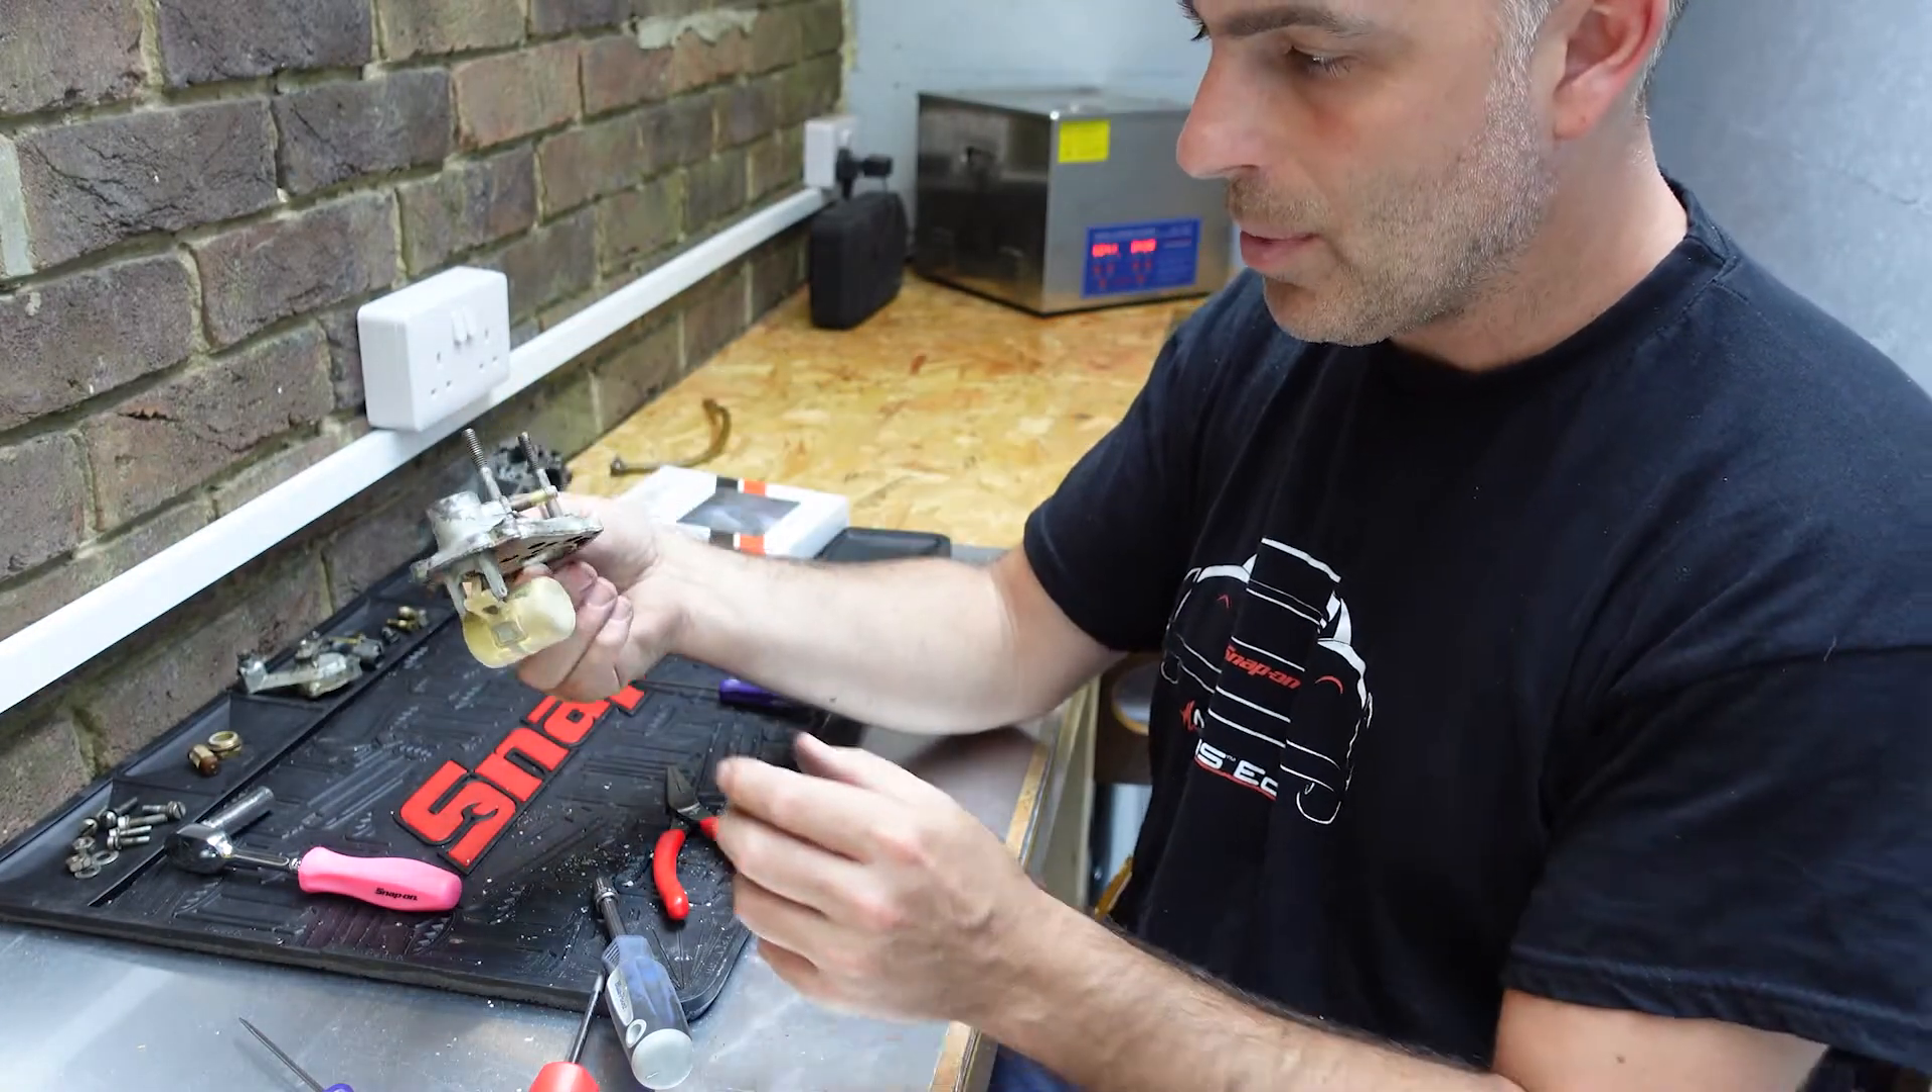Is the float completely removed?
No.